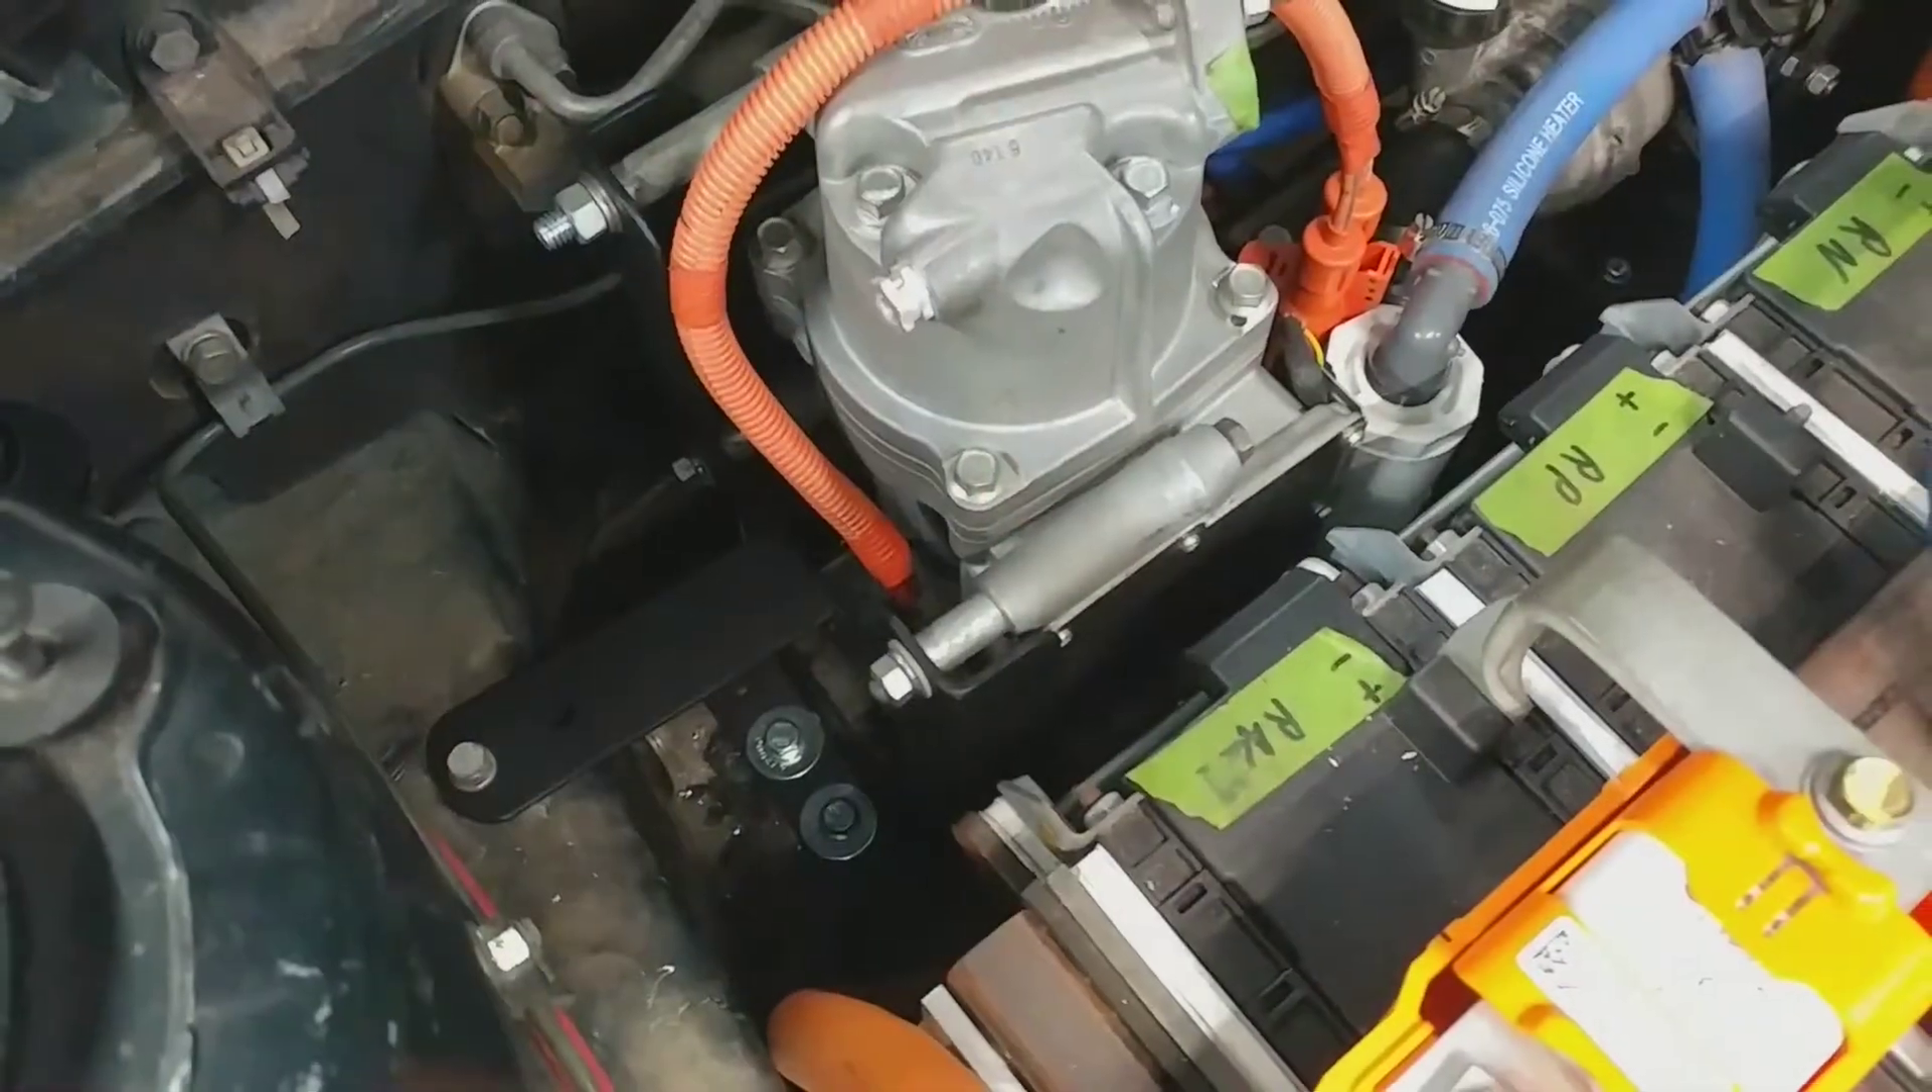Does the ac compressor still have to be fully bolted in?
No.